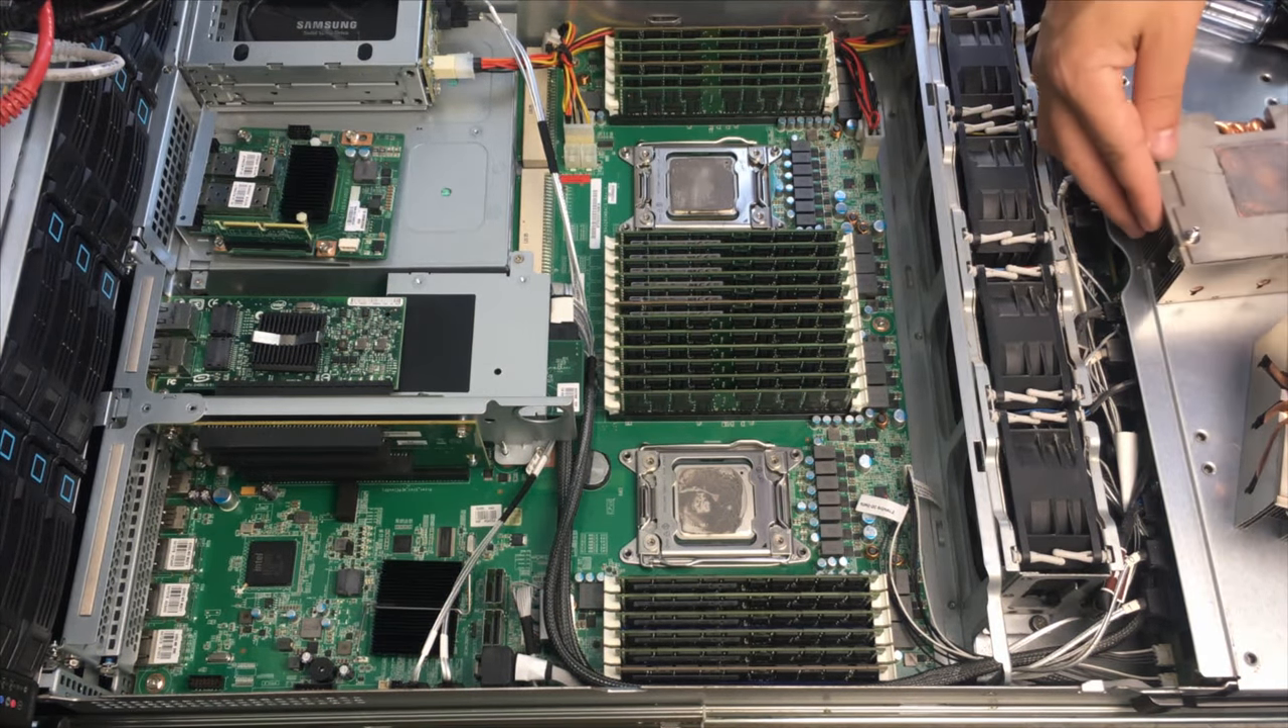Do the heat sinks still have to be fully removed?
No.